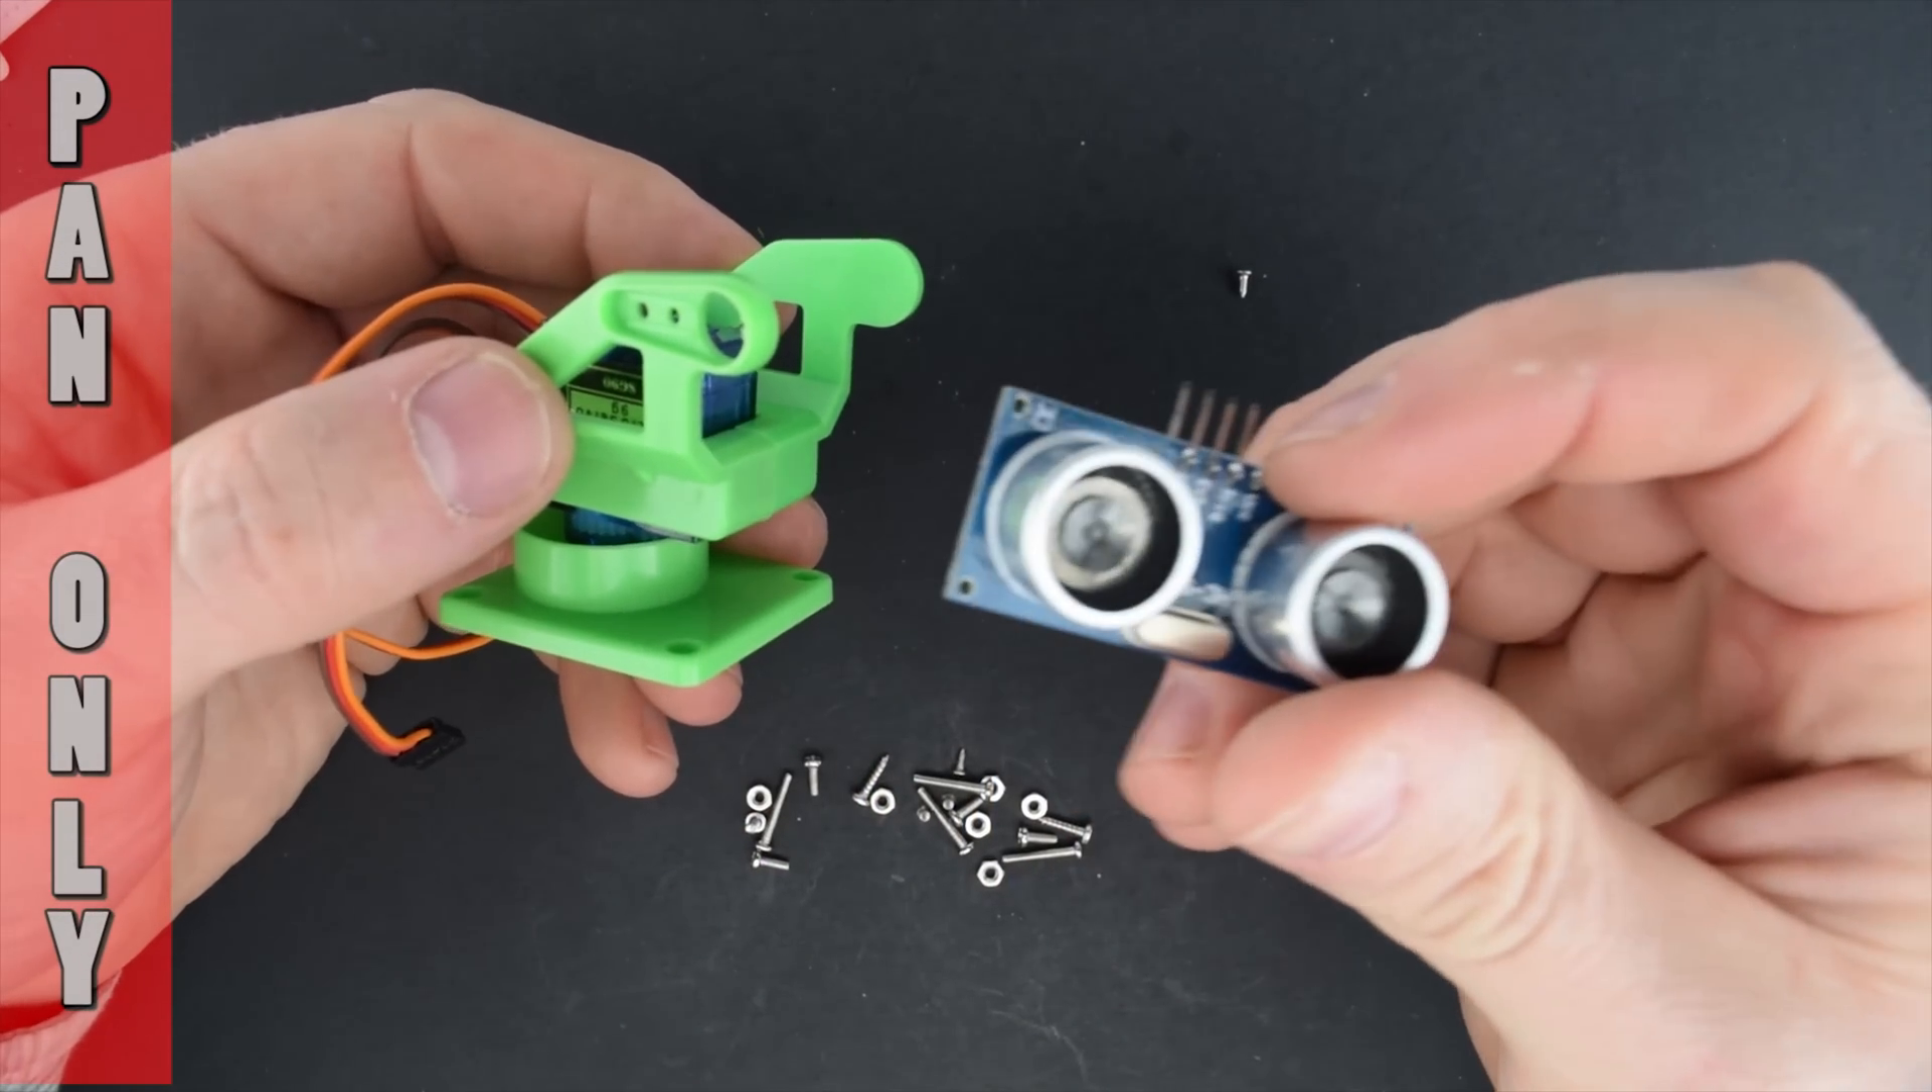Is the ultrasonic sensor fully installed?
No.